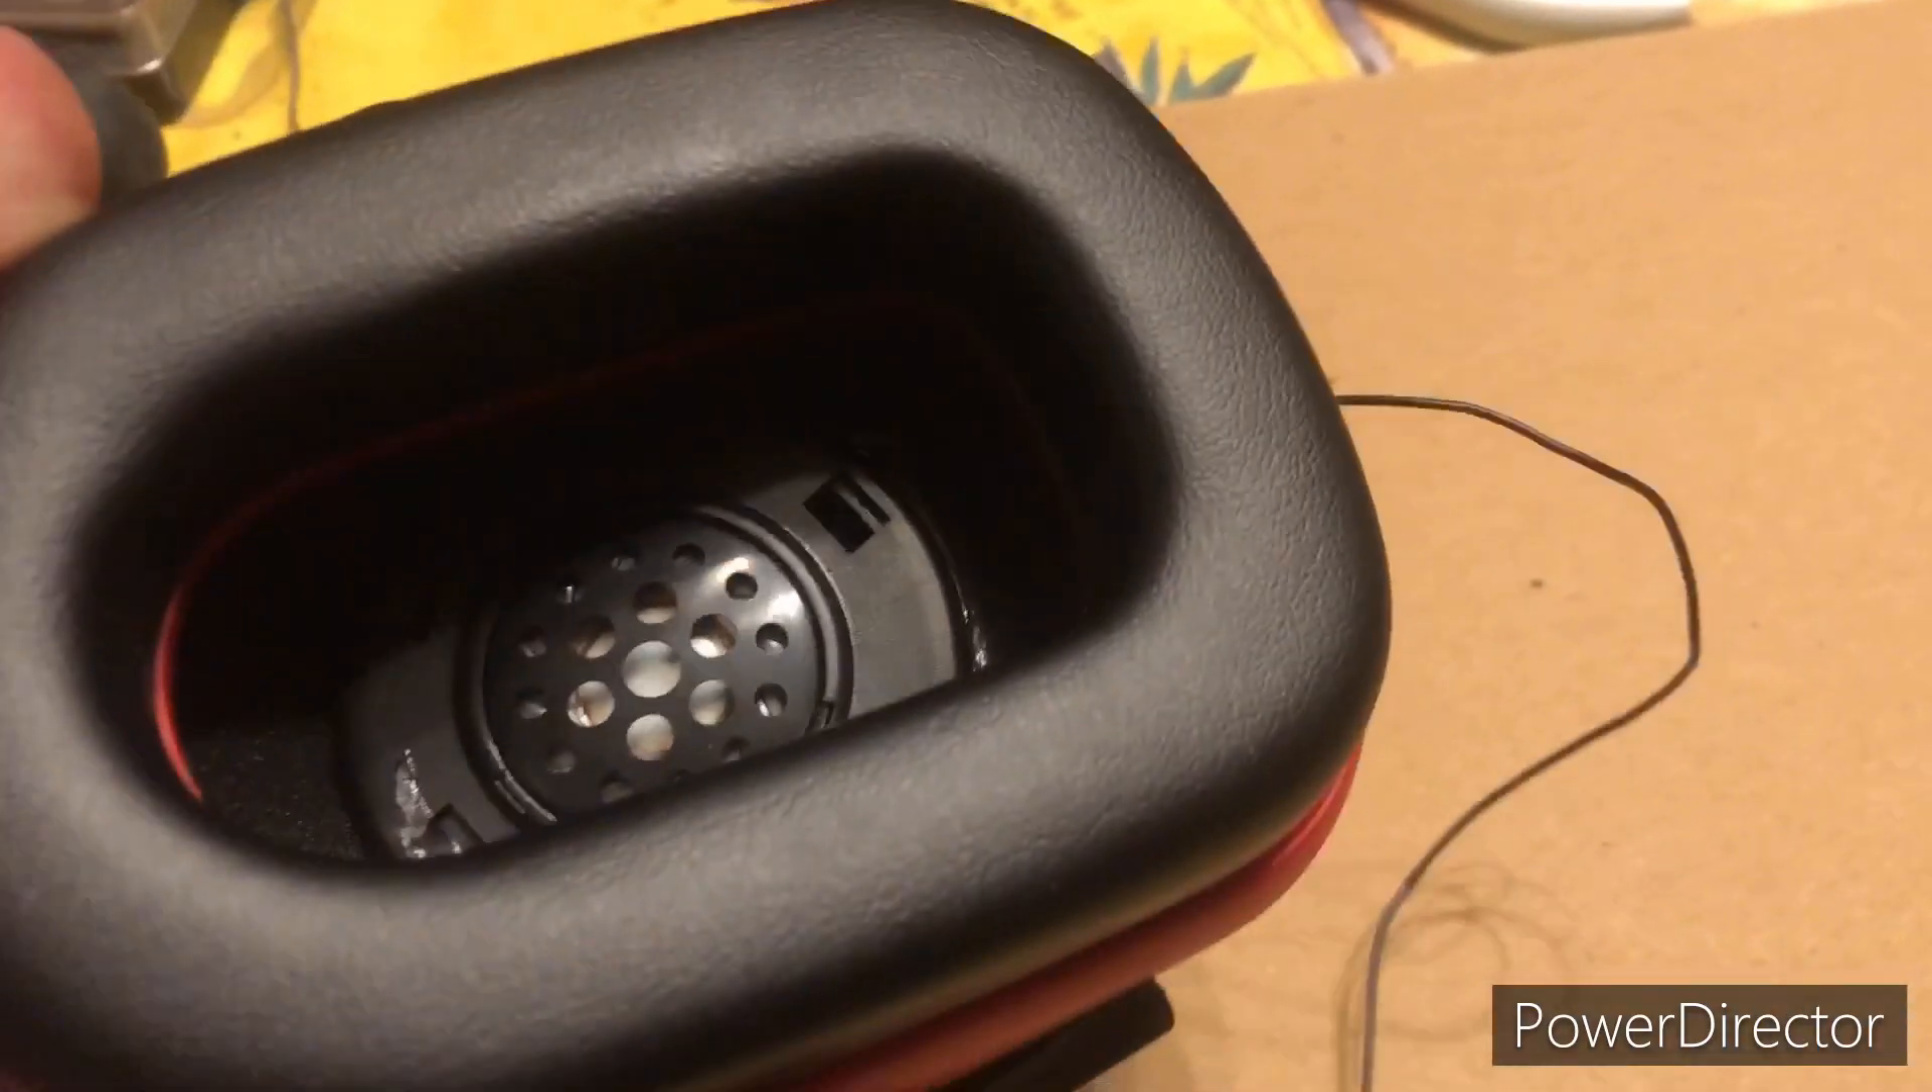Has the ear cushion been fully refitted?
Yes.